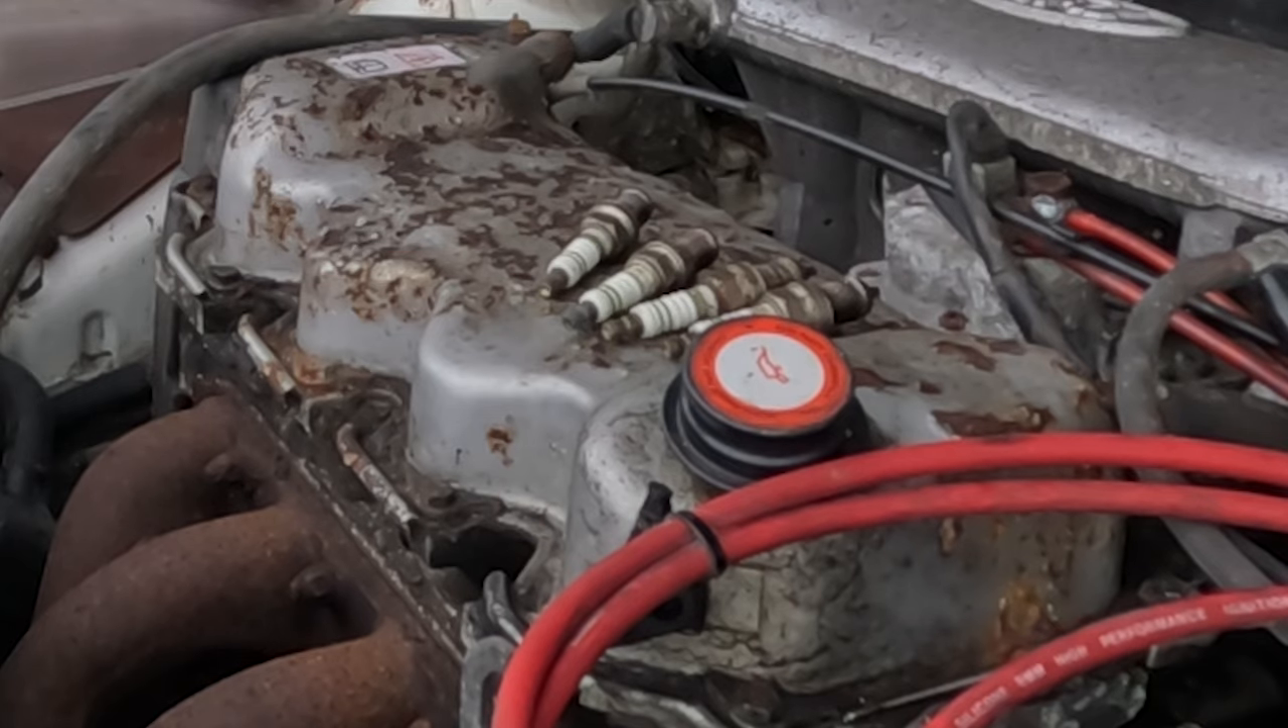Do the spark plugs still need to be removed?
No.